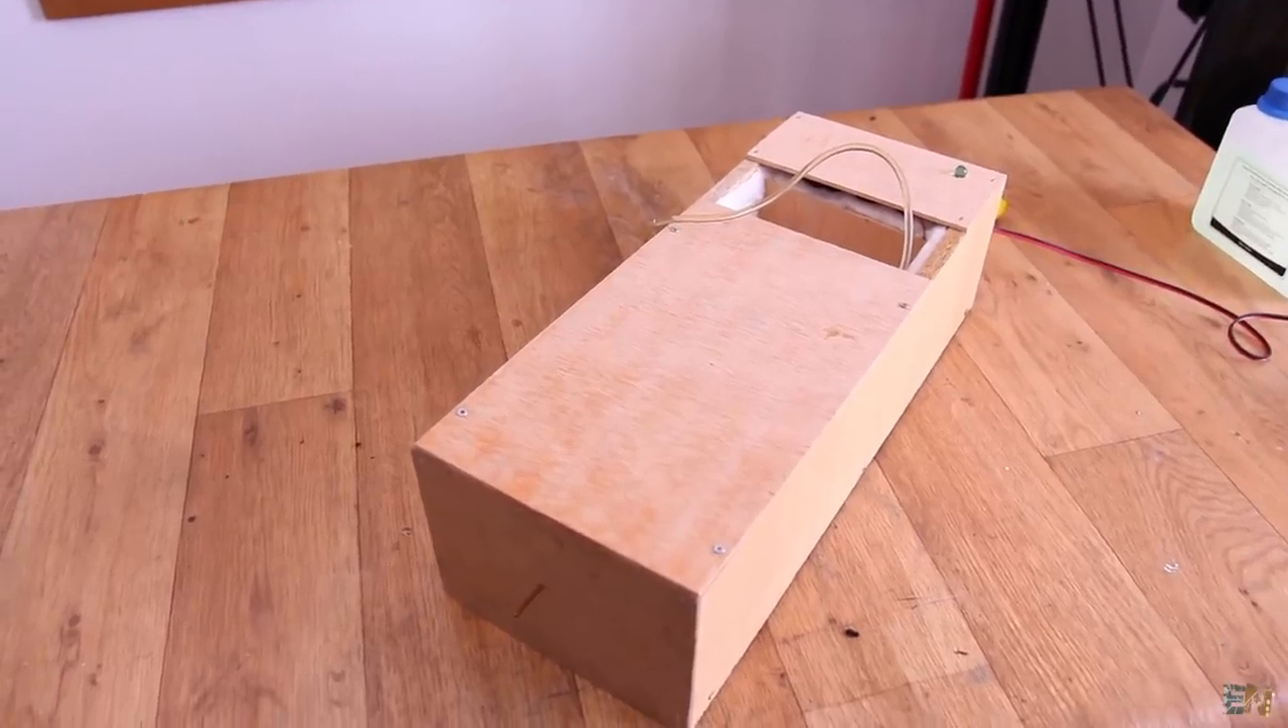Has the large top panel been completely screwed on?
Yes.